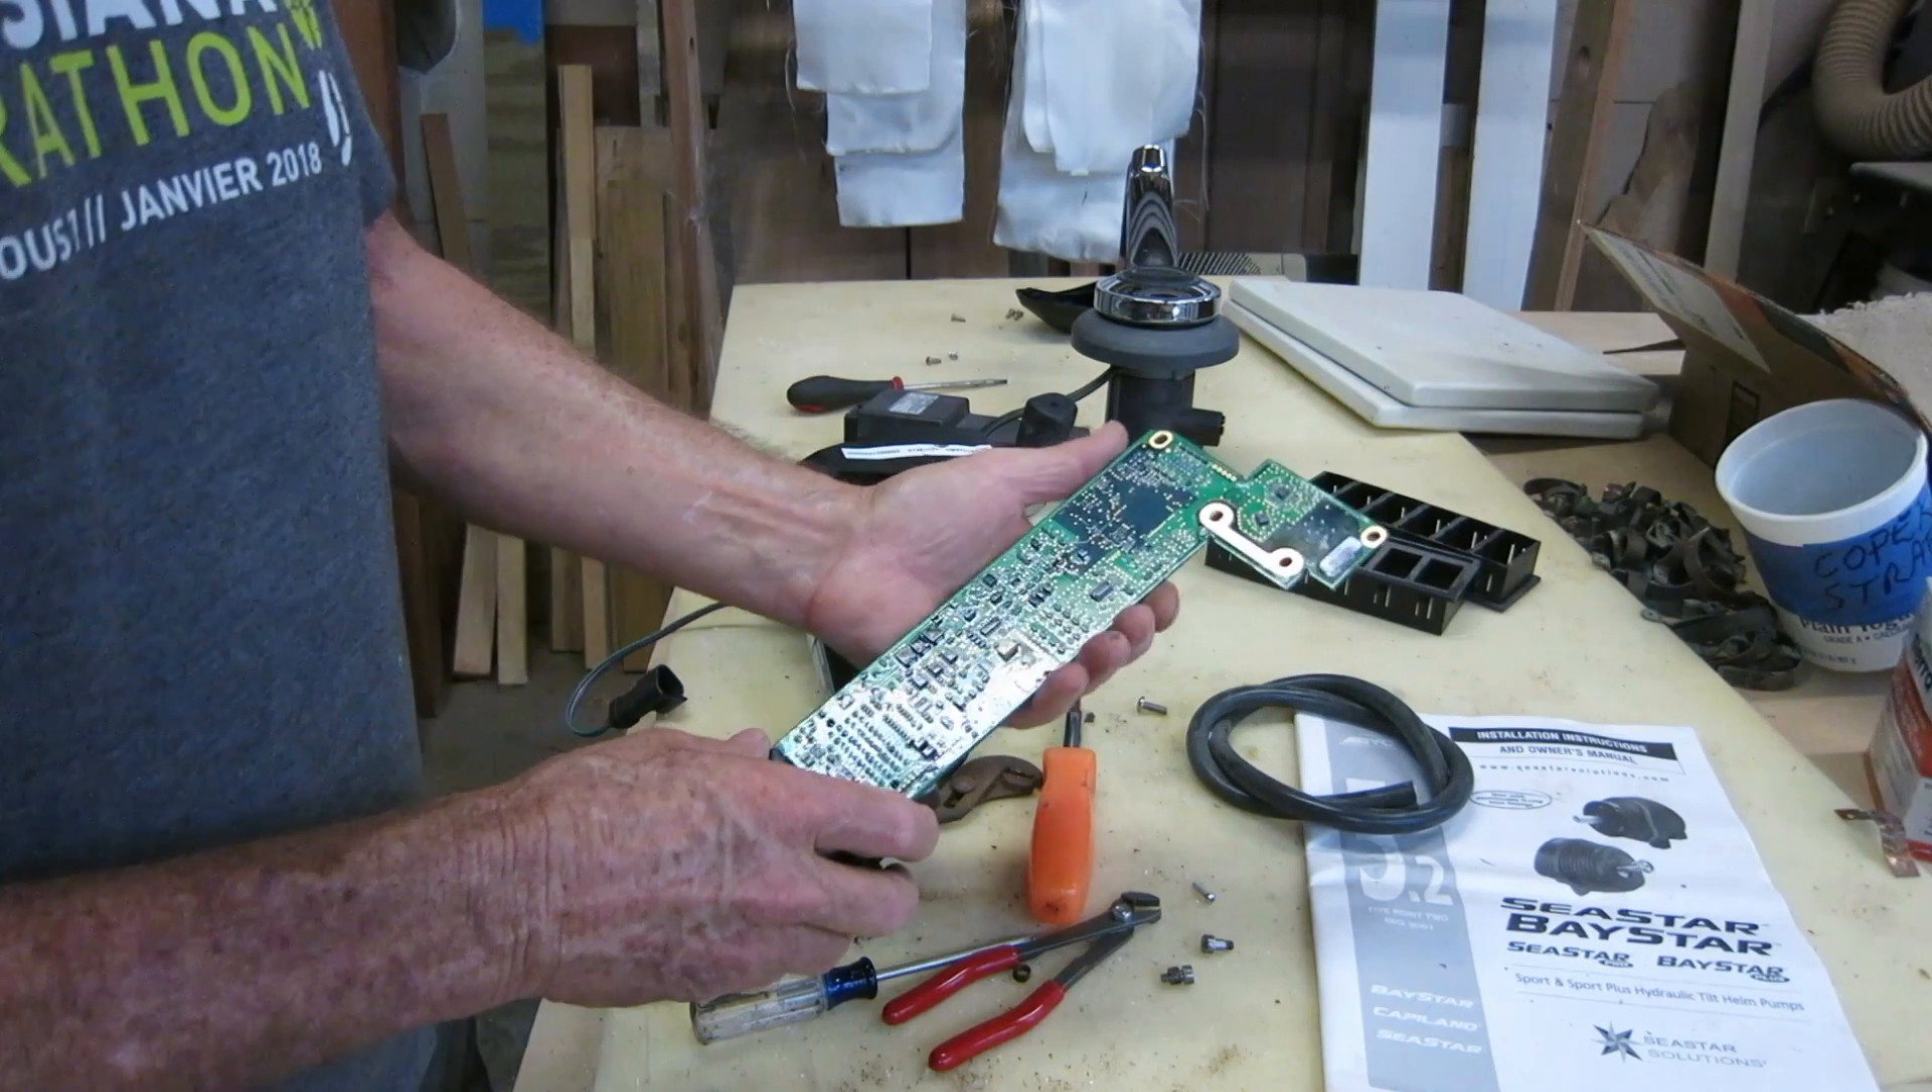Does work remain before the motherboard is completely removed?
No.